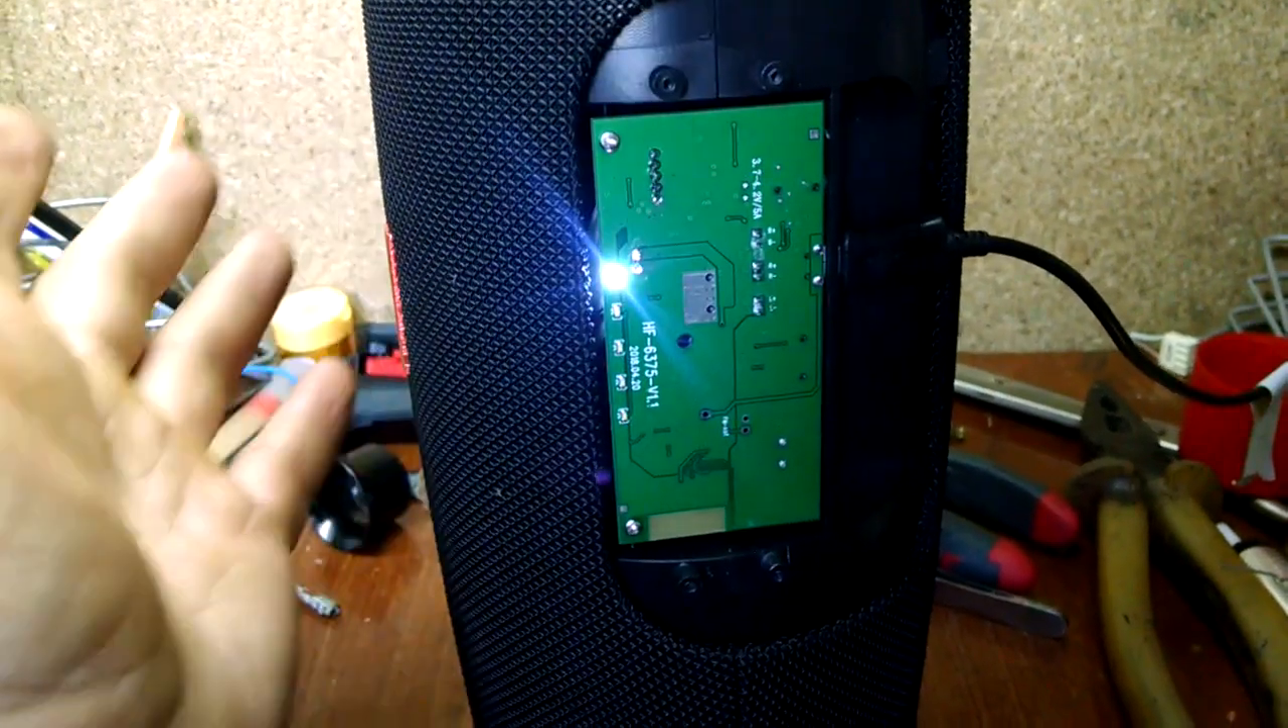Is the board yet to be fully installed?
No.